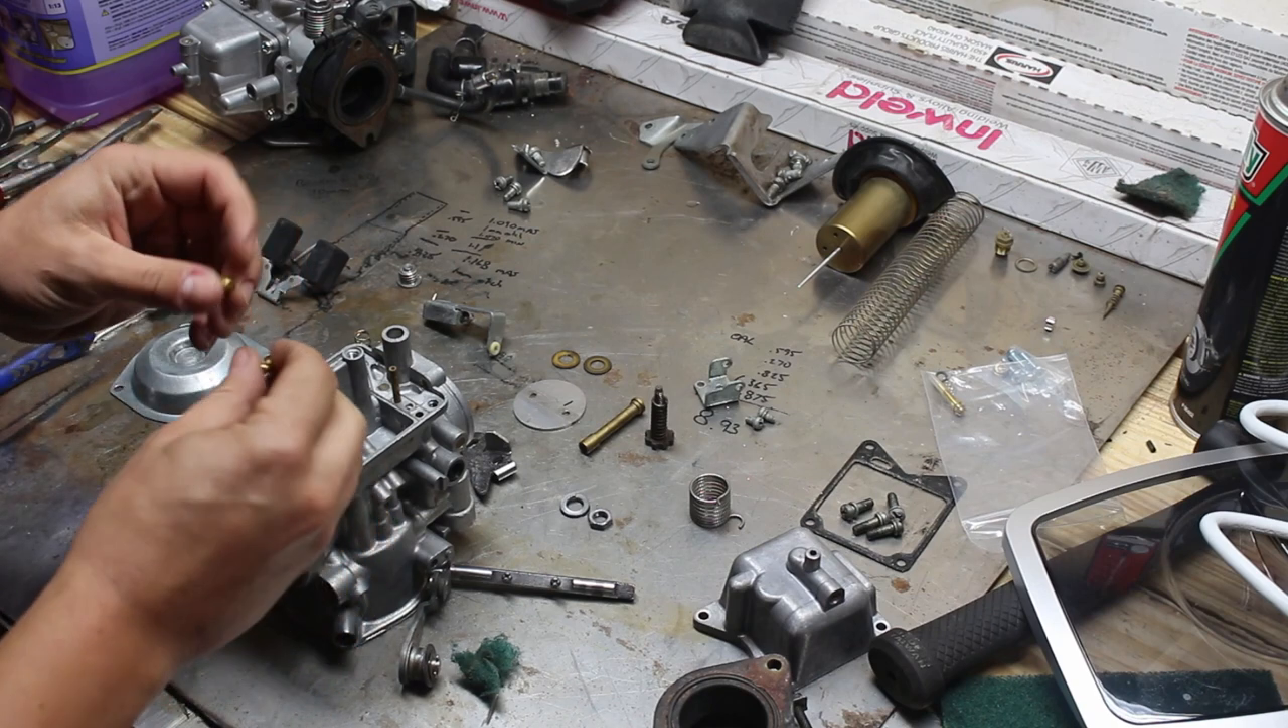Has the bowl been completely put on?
No.